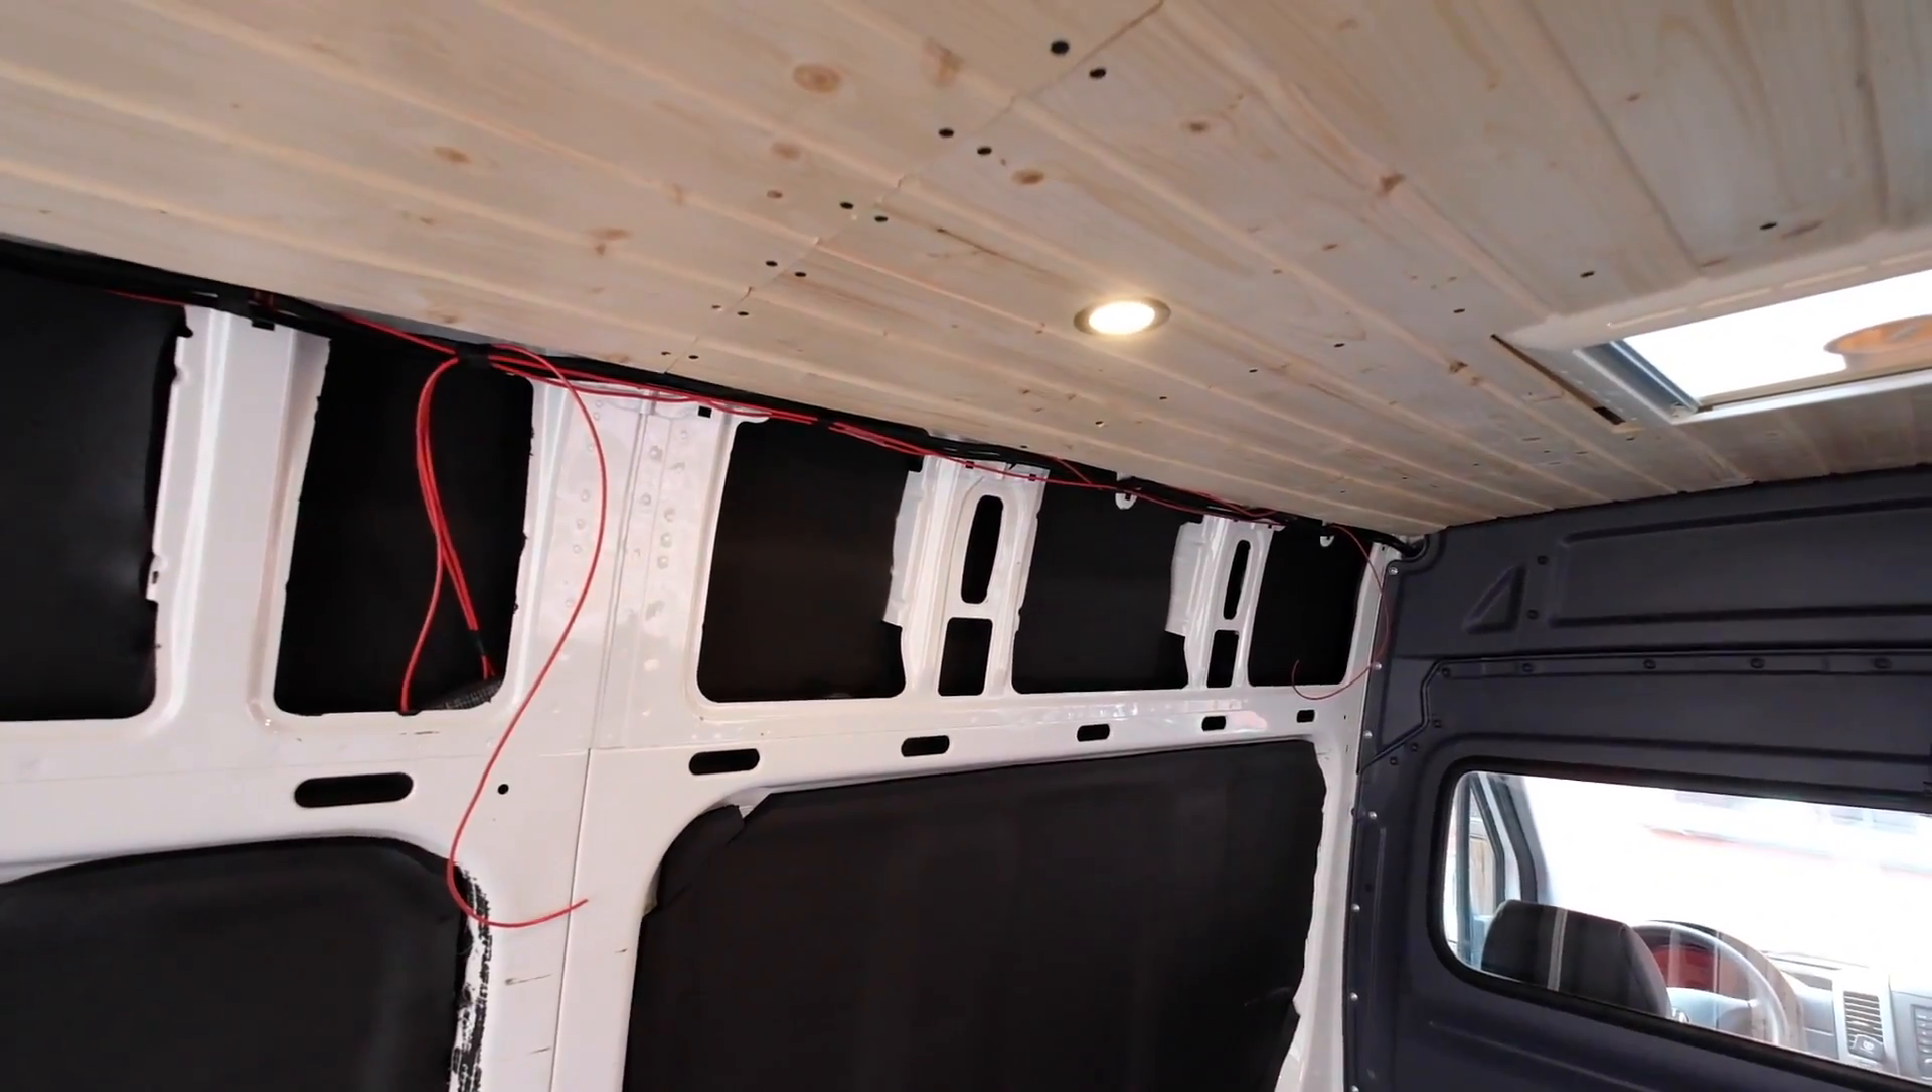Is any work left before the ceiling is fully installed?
No.